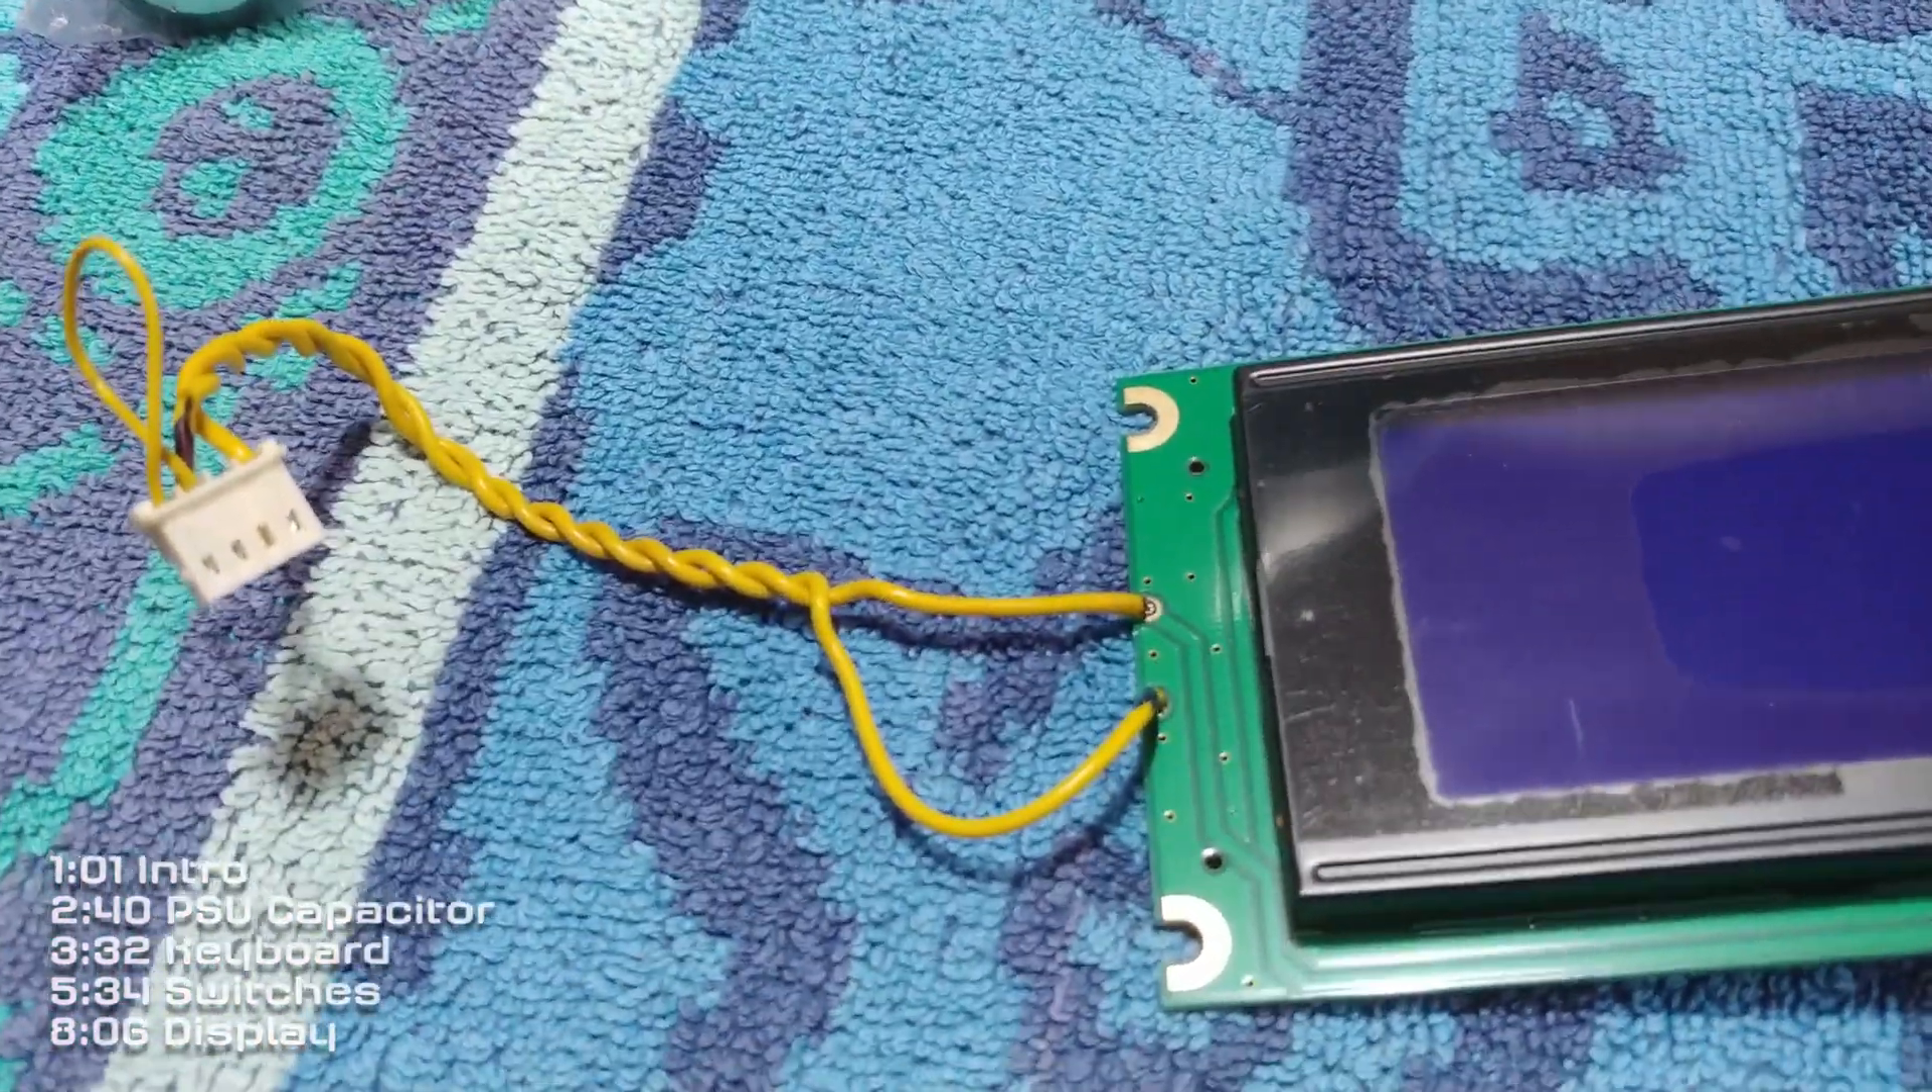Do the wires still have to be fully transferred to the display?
No.